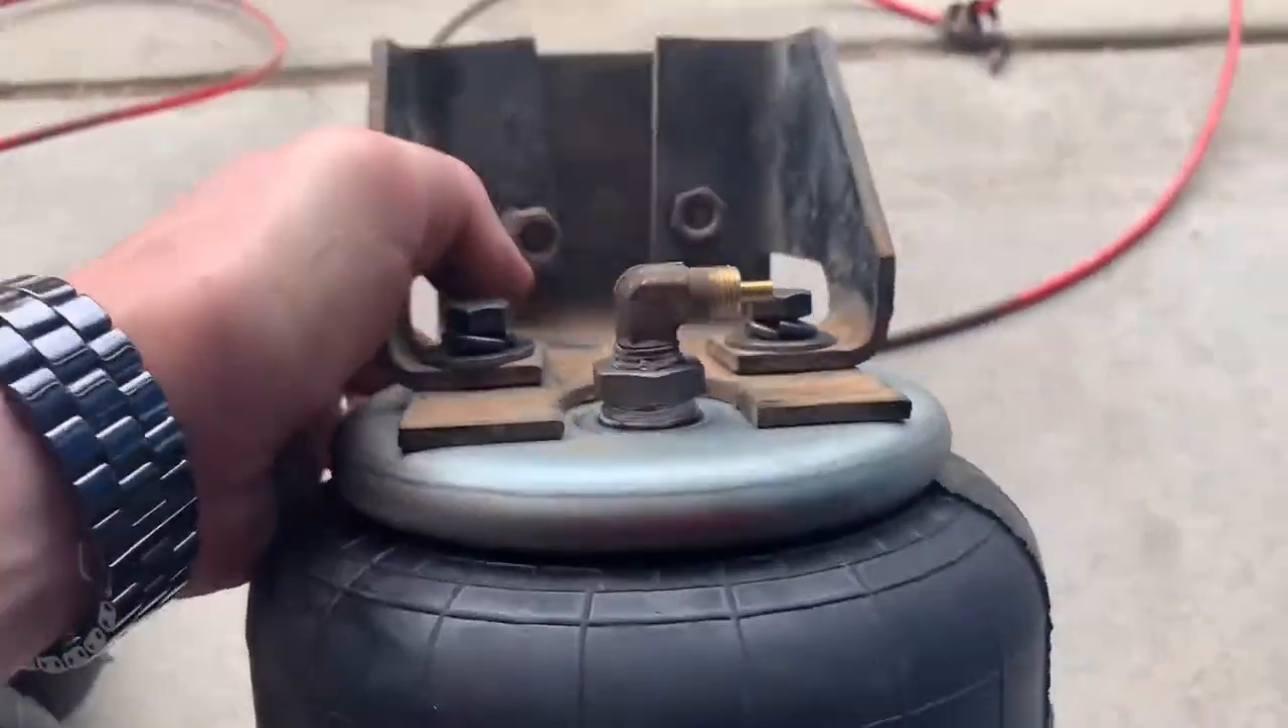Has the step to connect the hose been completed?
No.